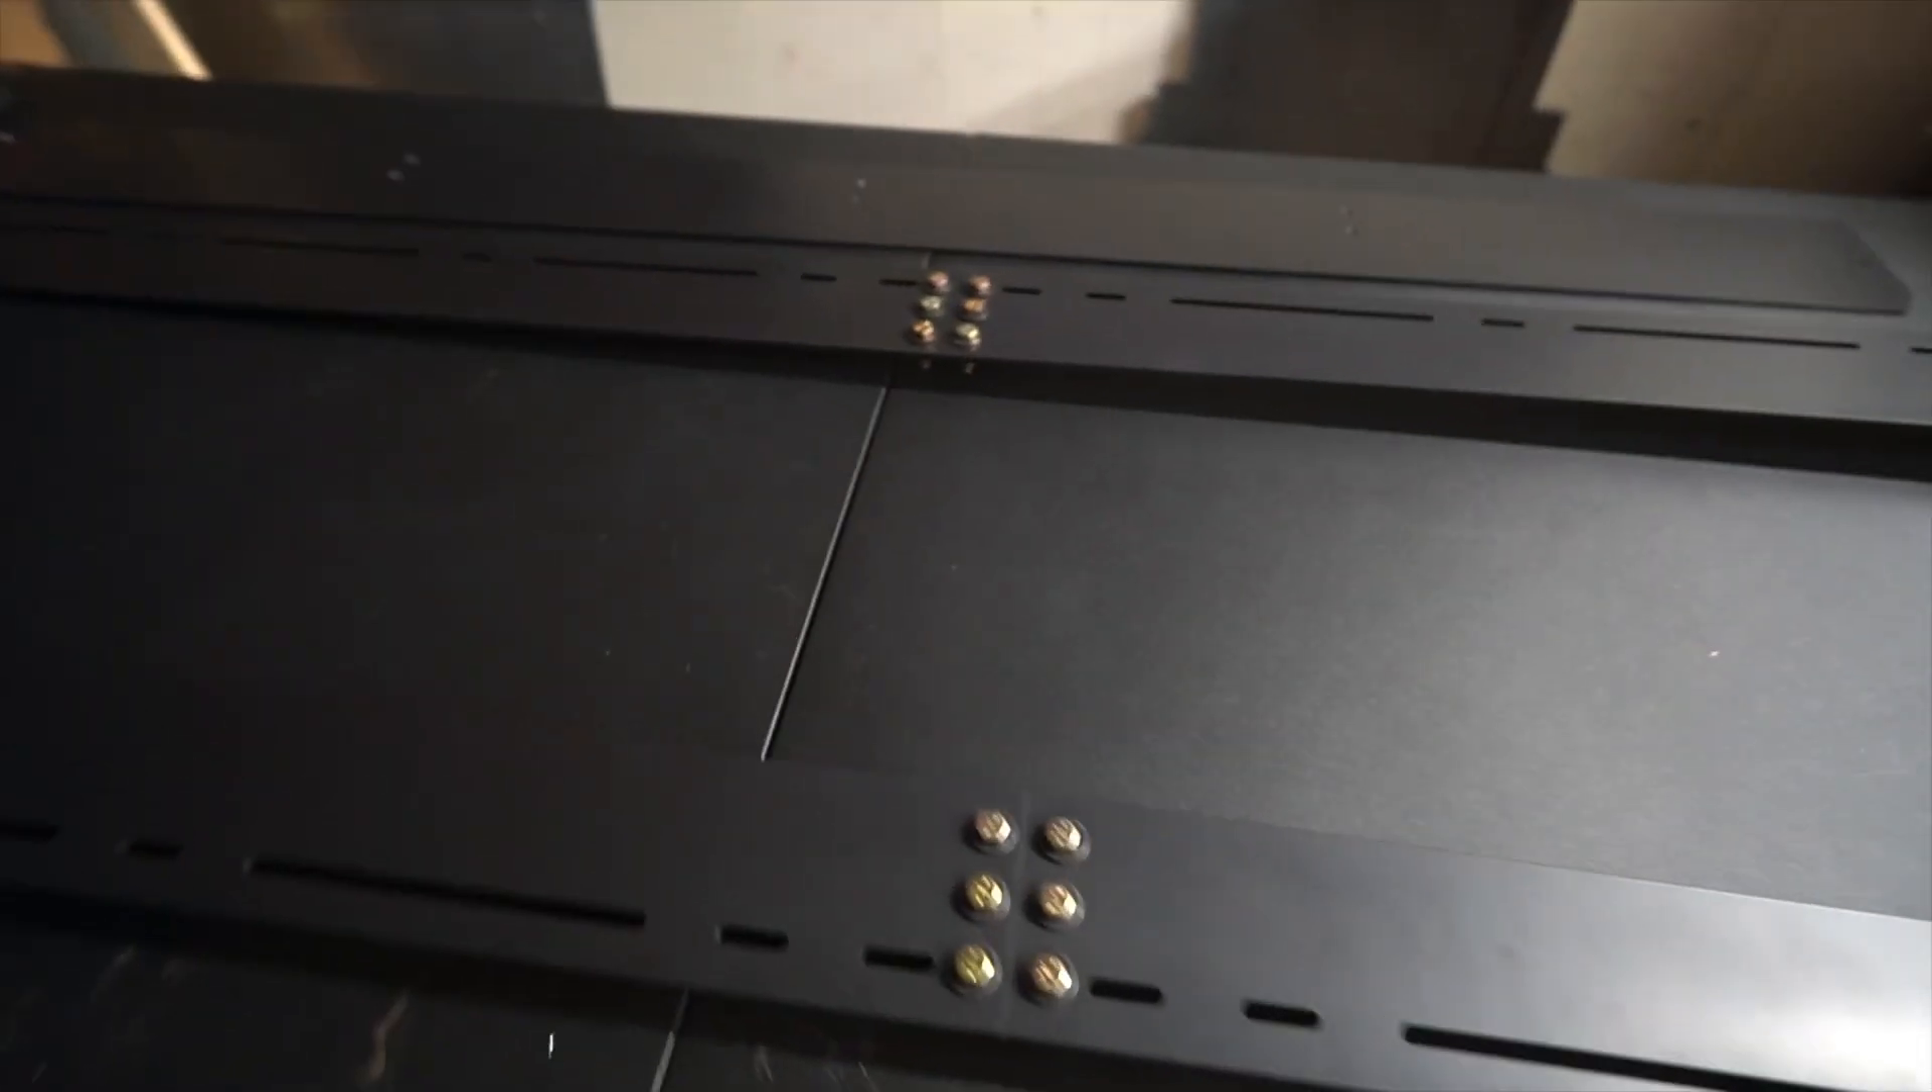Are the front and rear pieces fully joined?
Yes.